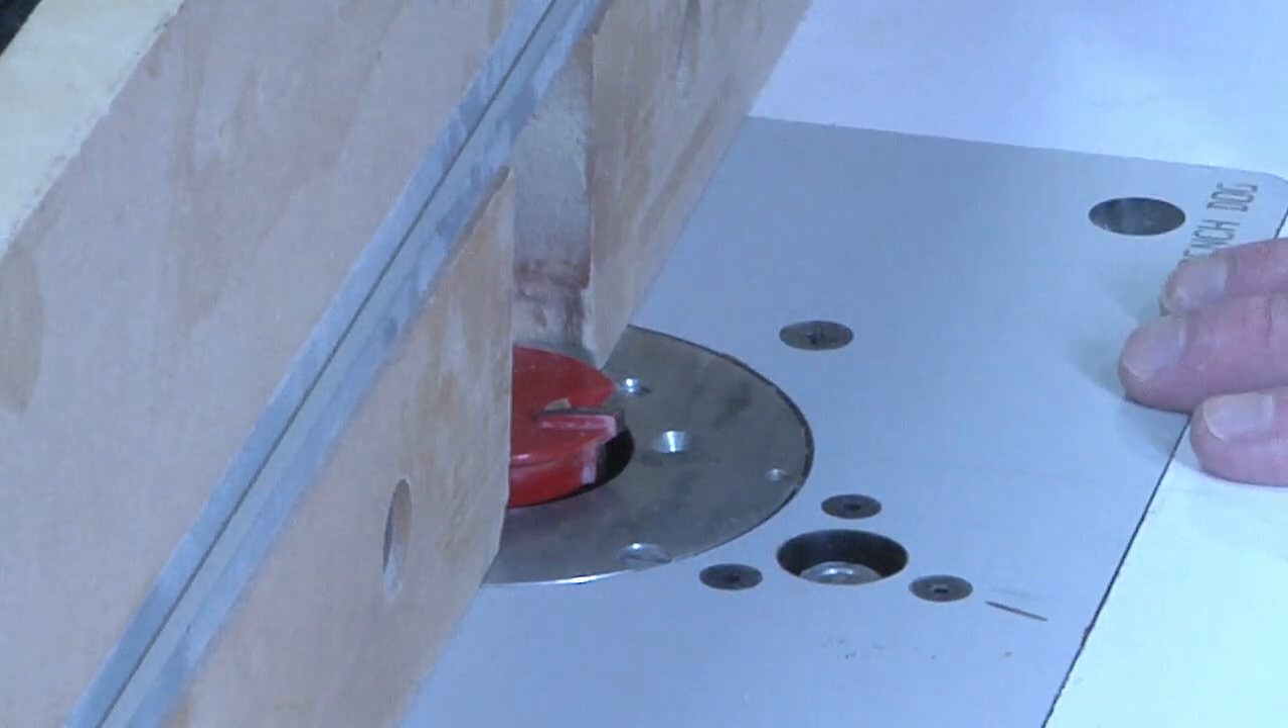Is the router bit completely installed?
Yes.